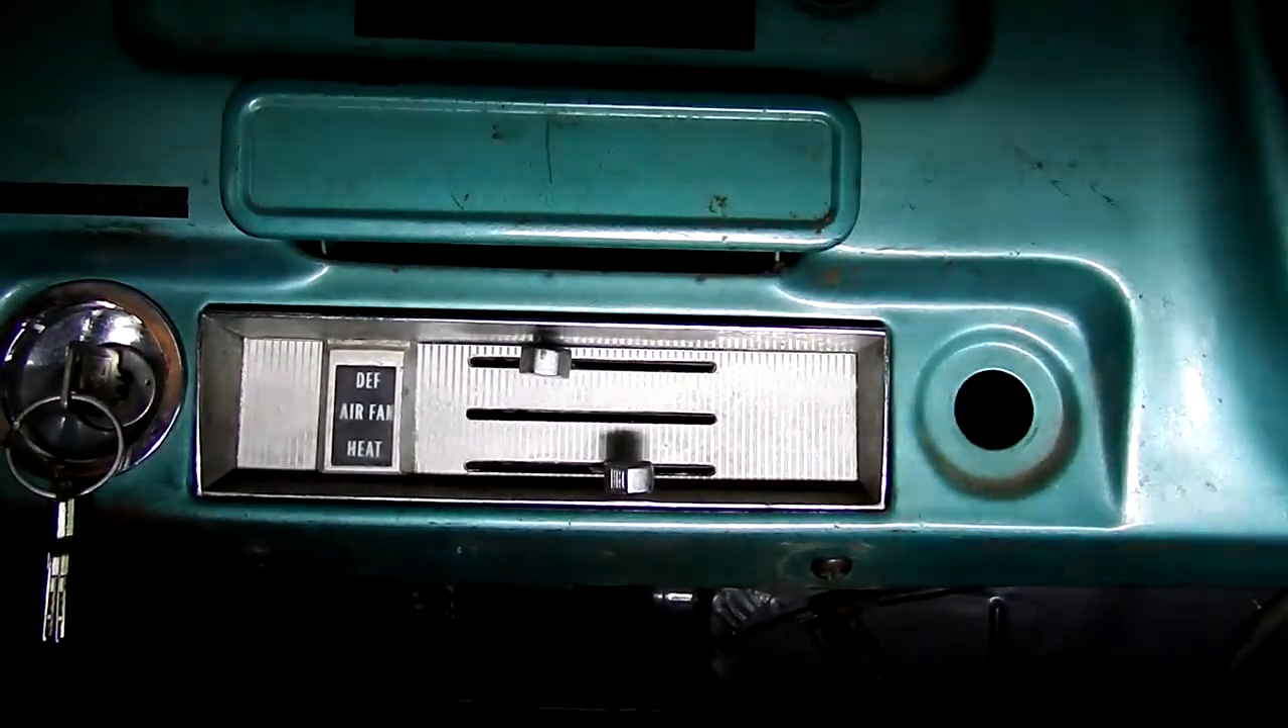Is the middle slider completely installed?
No.